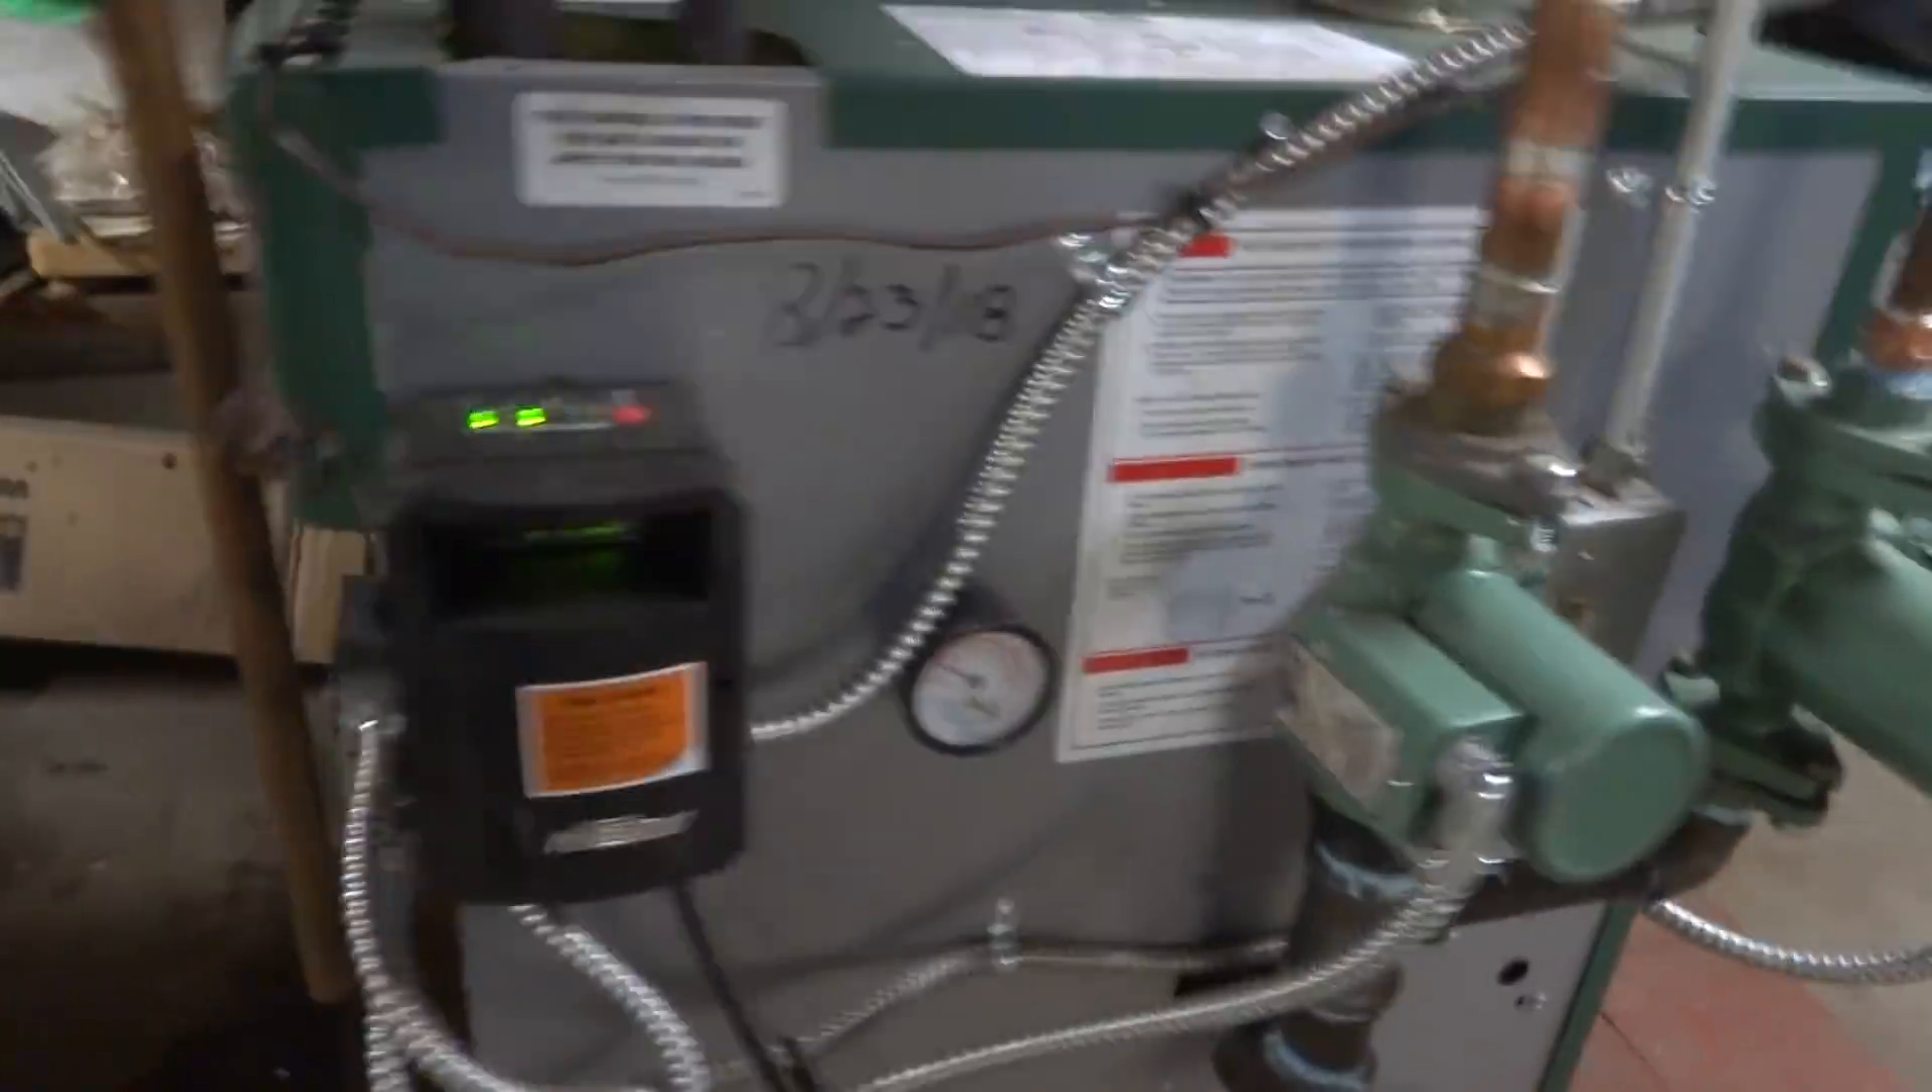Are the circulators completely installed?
Yes.